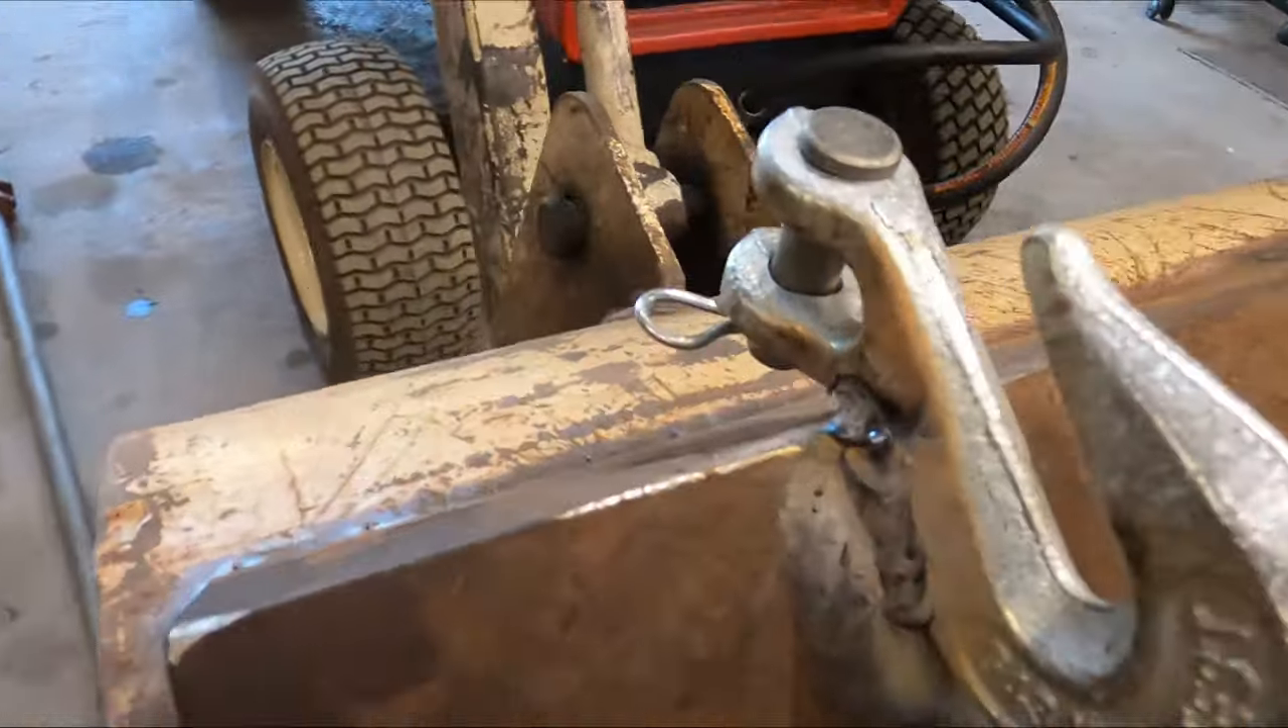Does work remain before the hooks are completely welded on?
No.